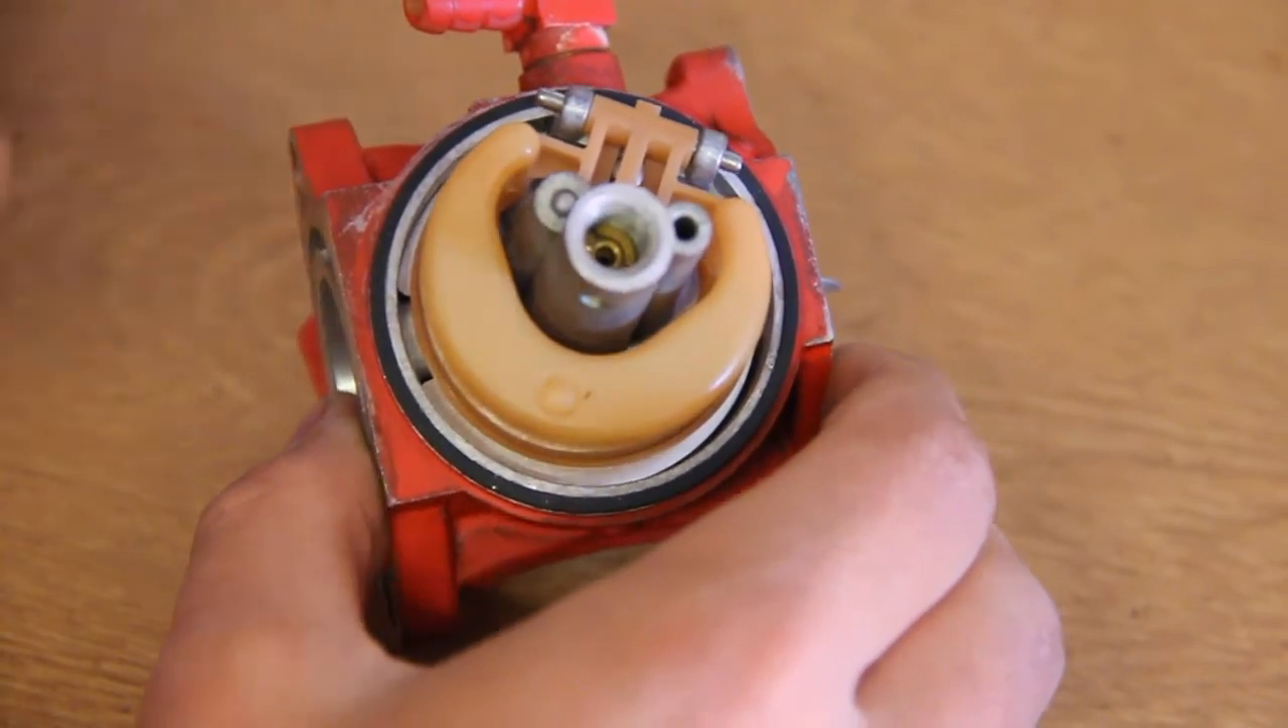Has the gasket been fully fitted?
Yes.